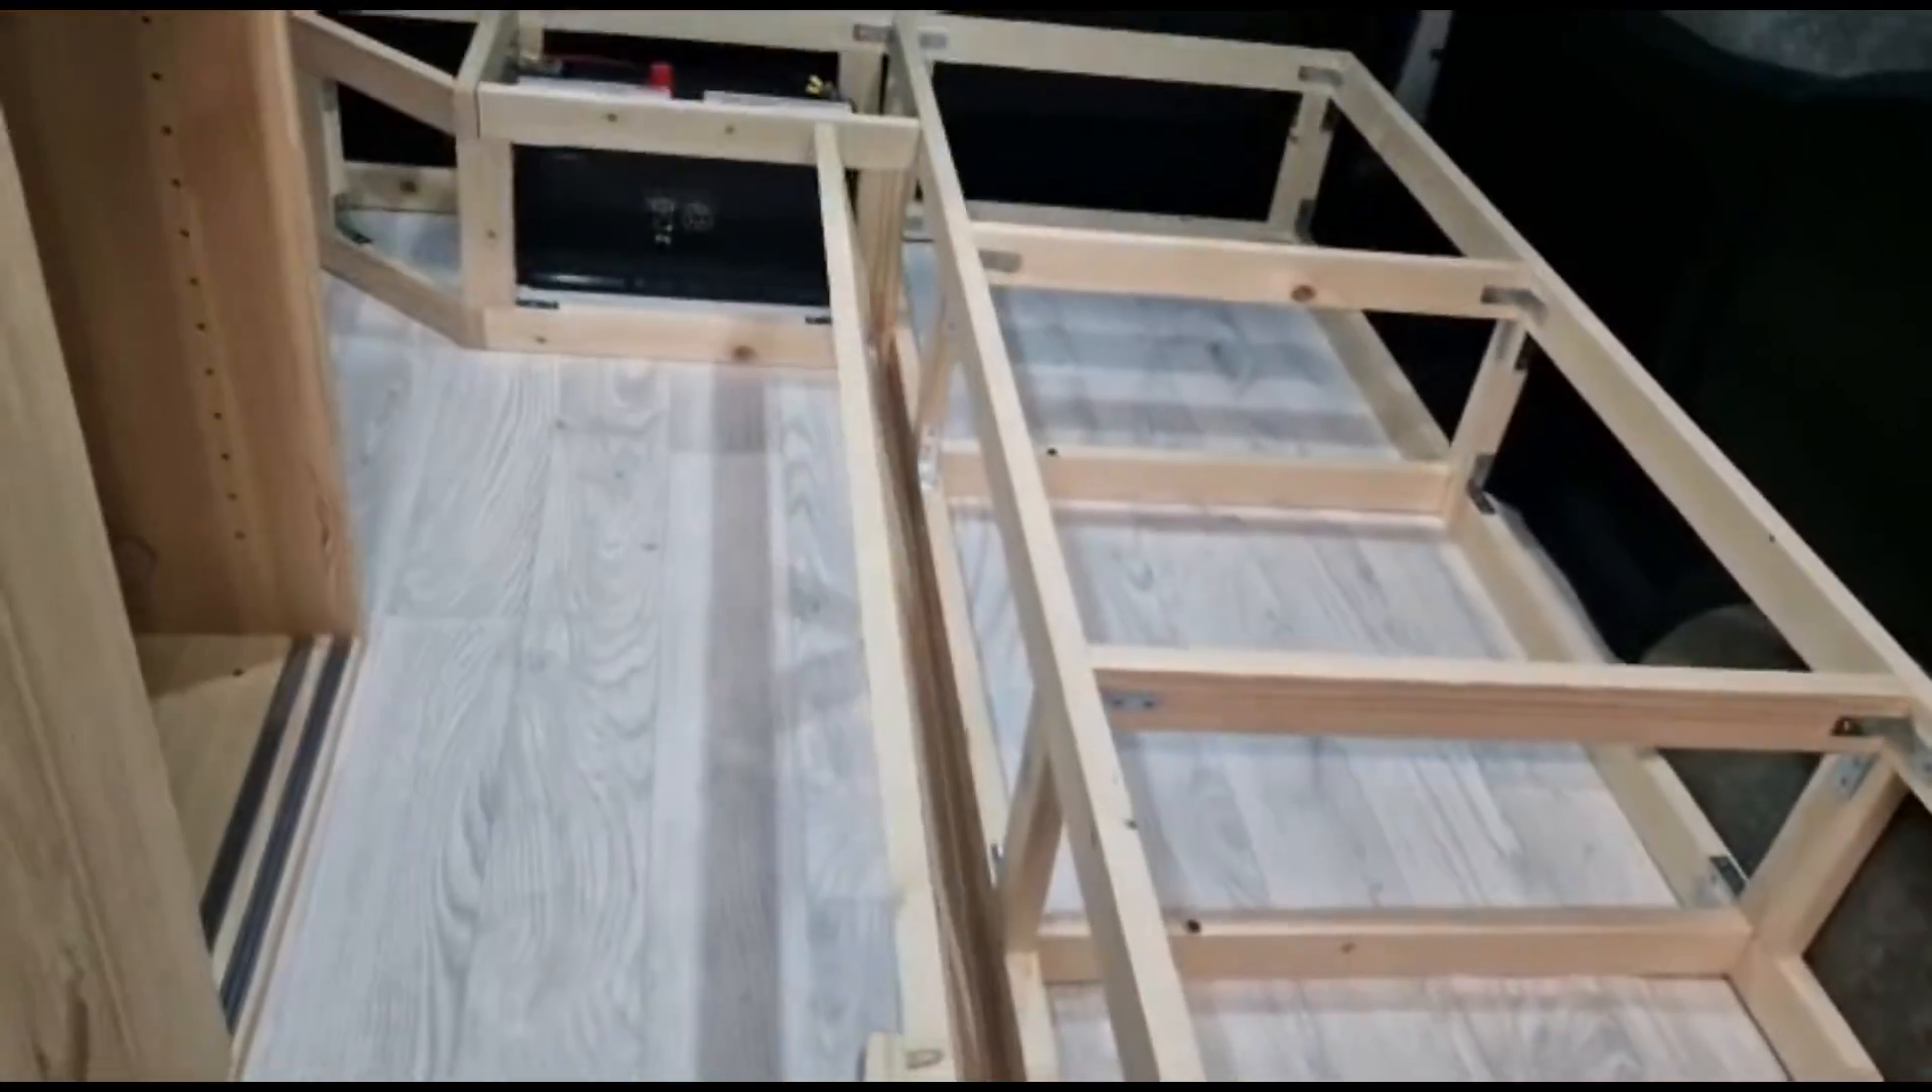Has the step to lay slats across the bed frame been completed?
No.